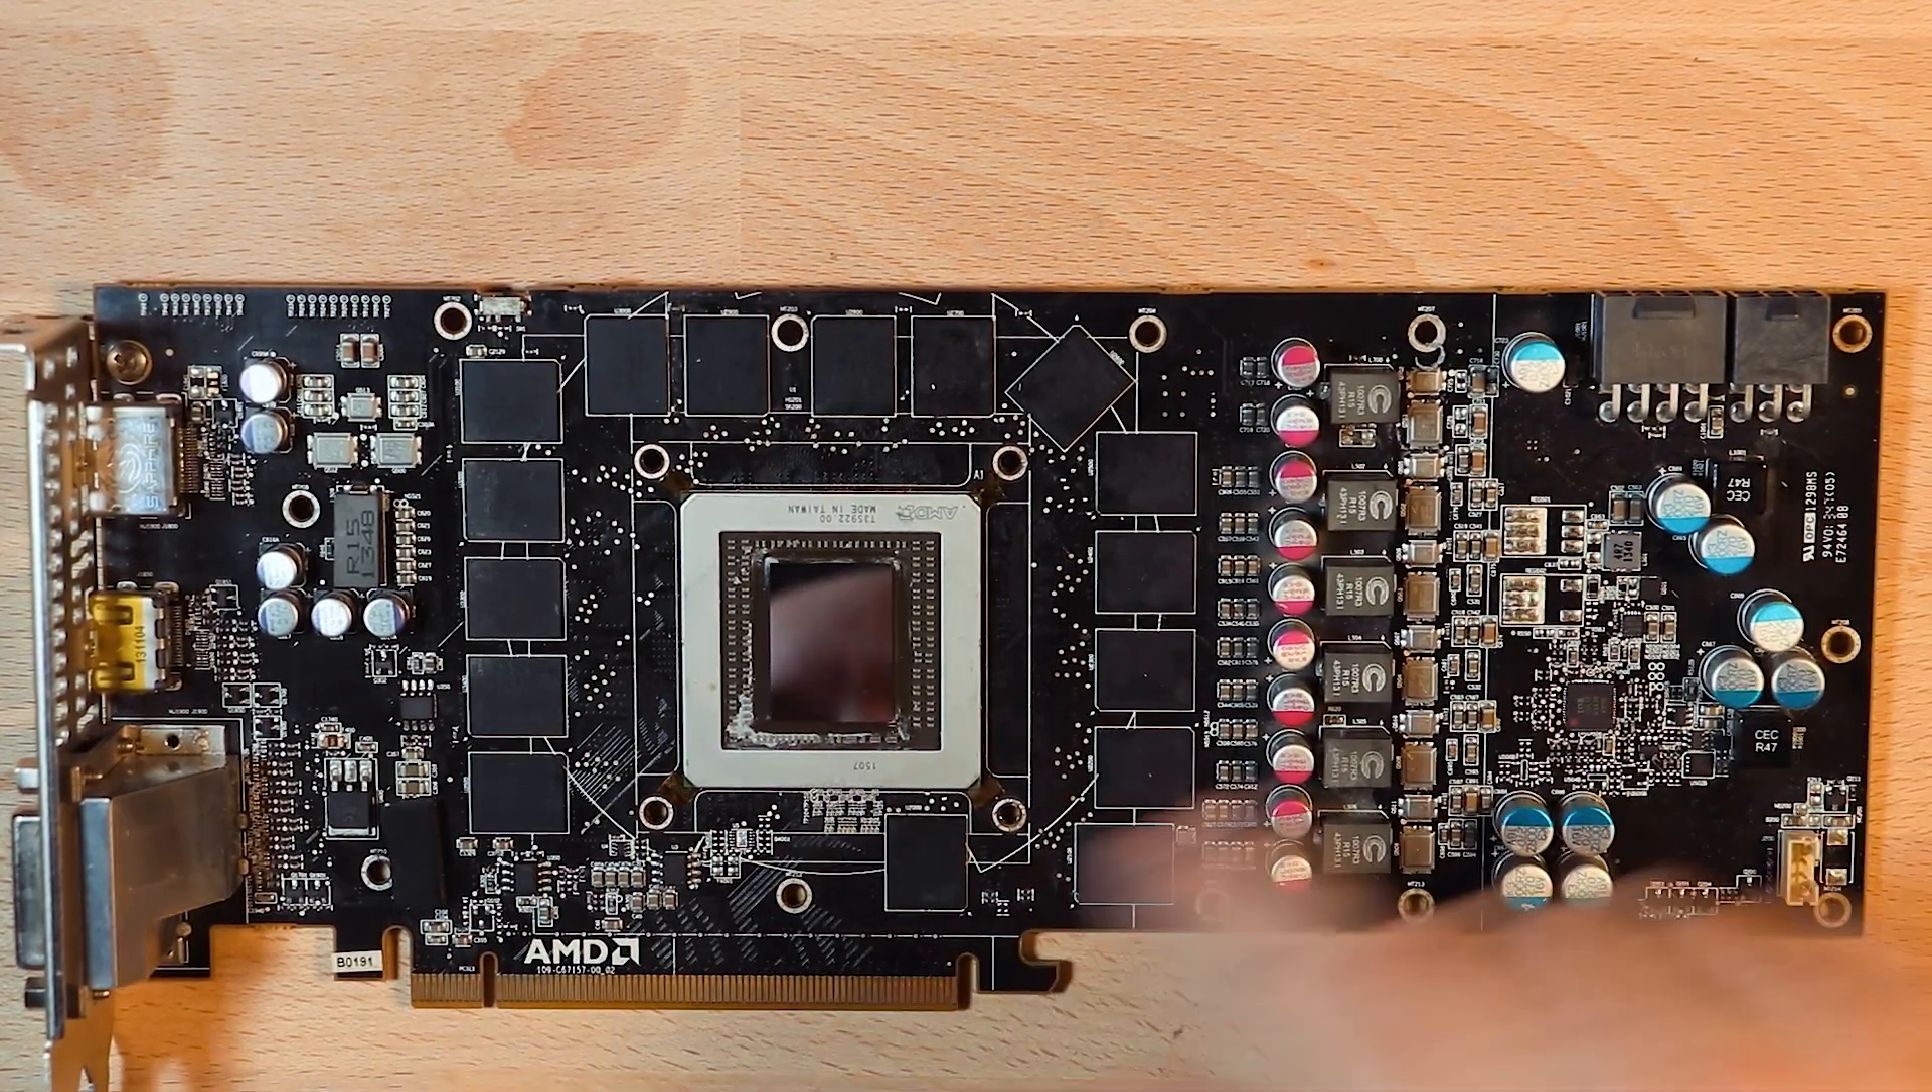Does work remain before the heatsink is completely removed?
No.